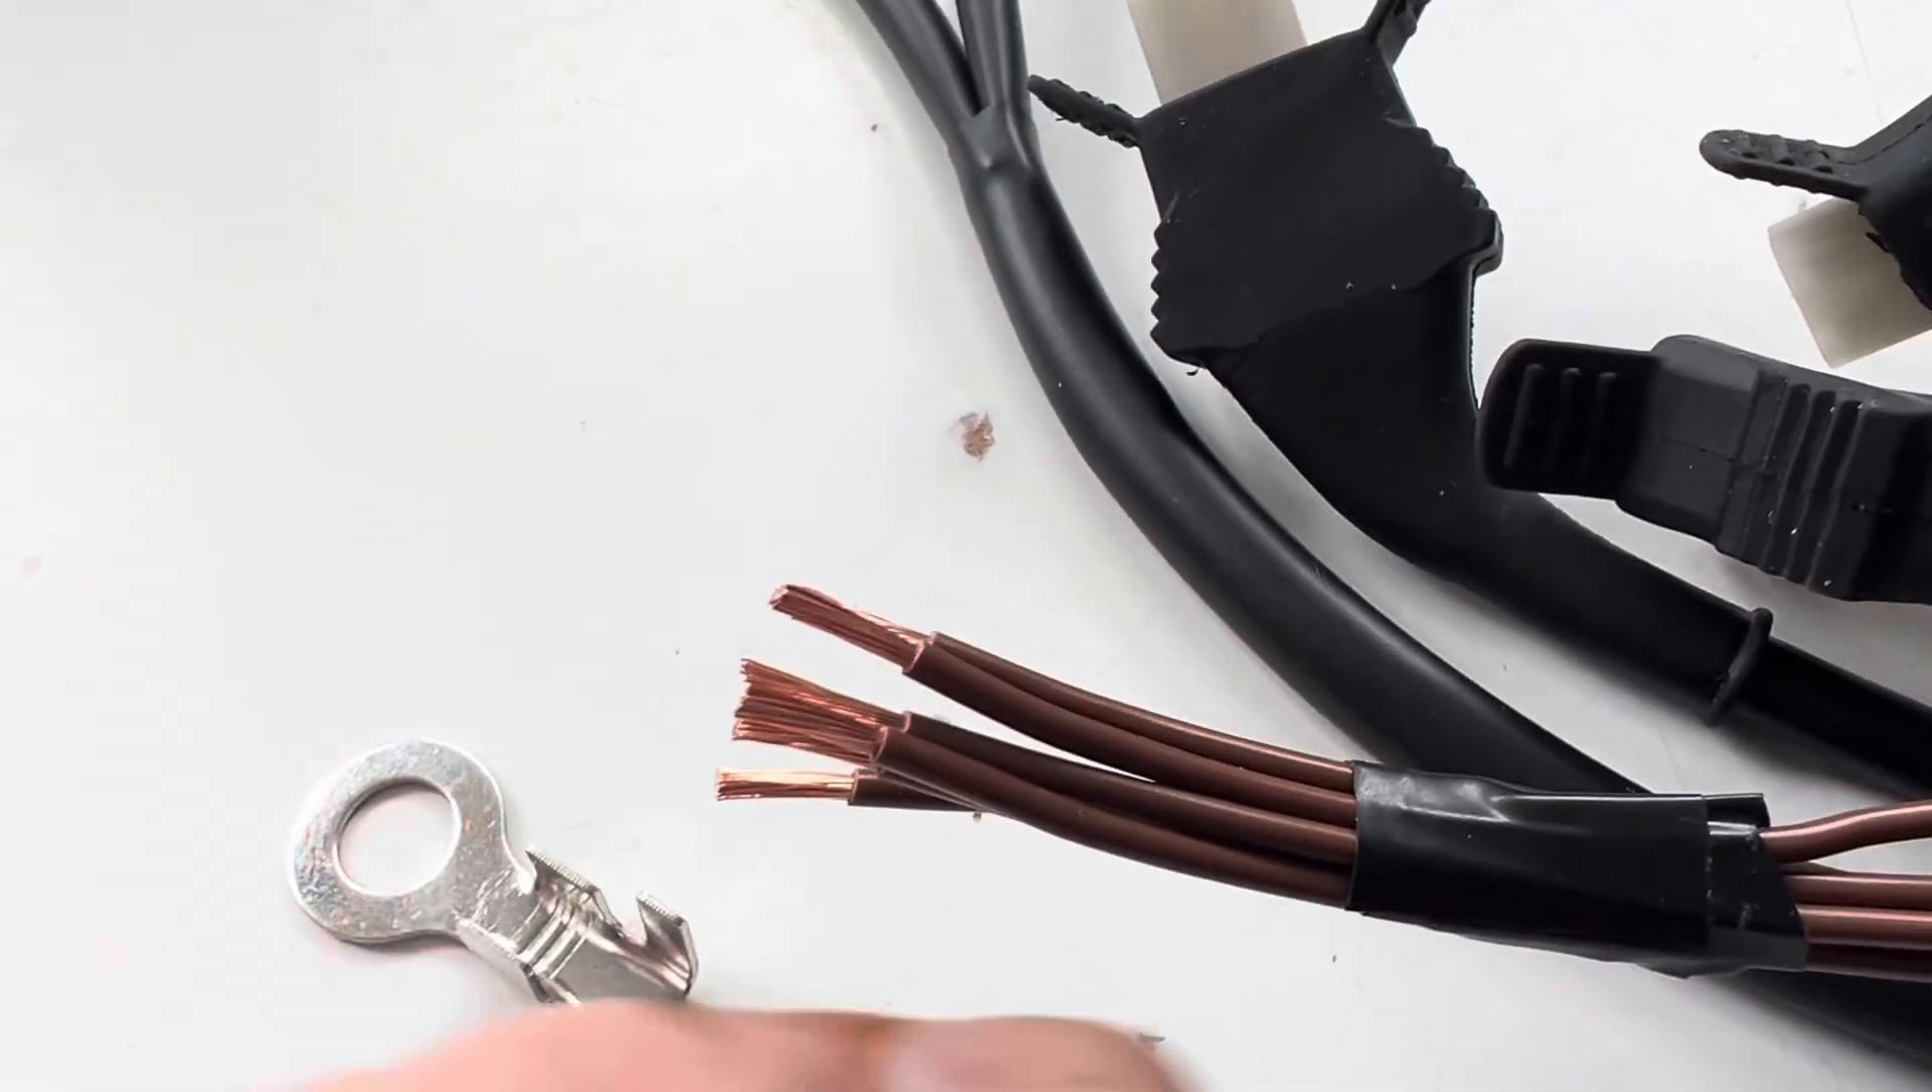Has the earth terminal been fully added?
No.